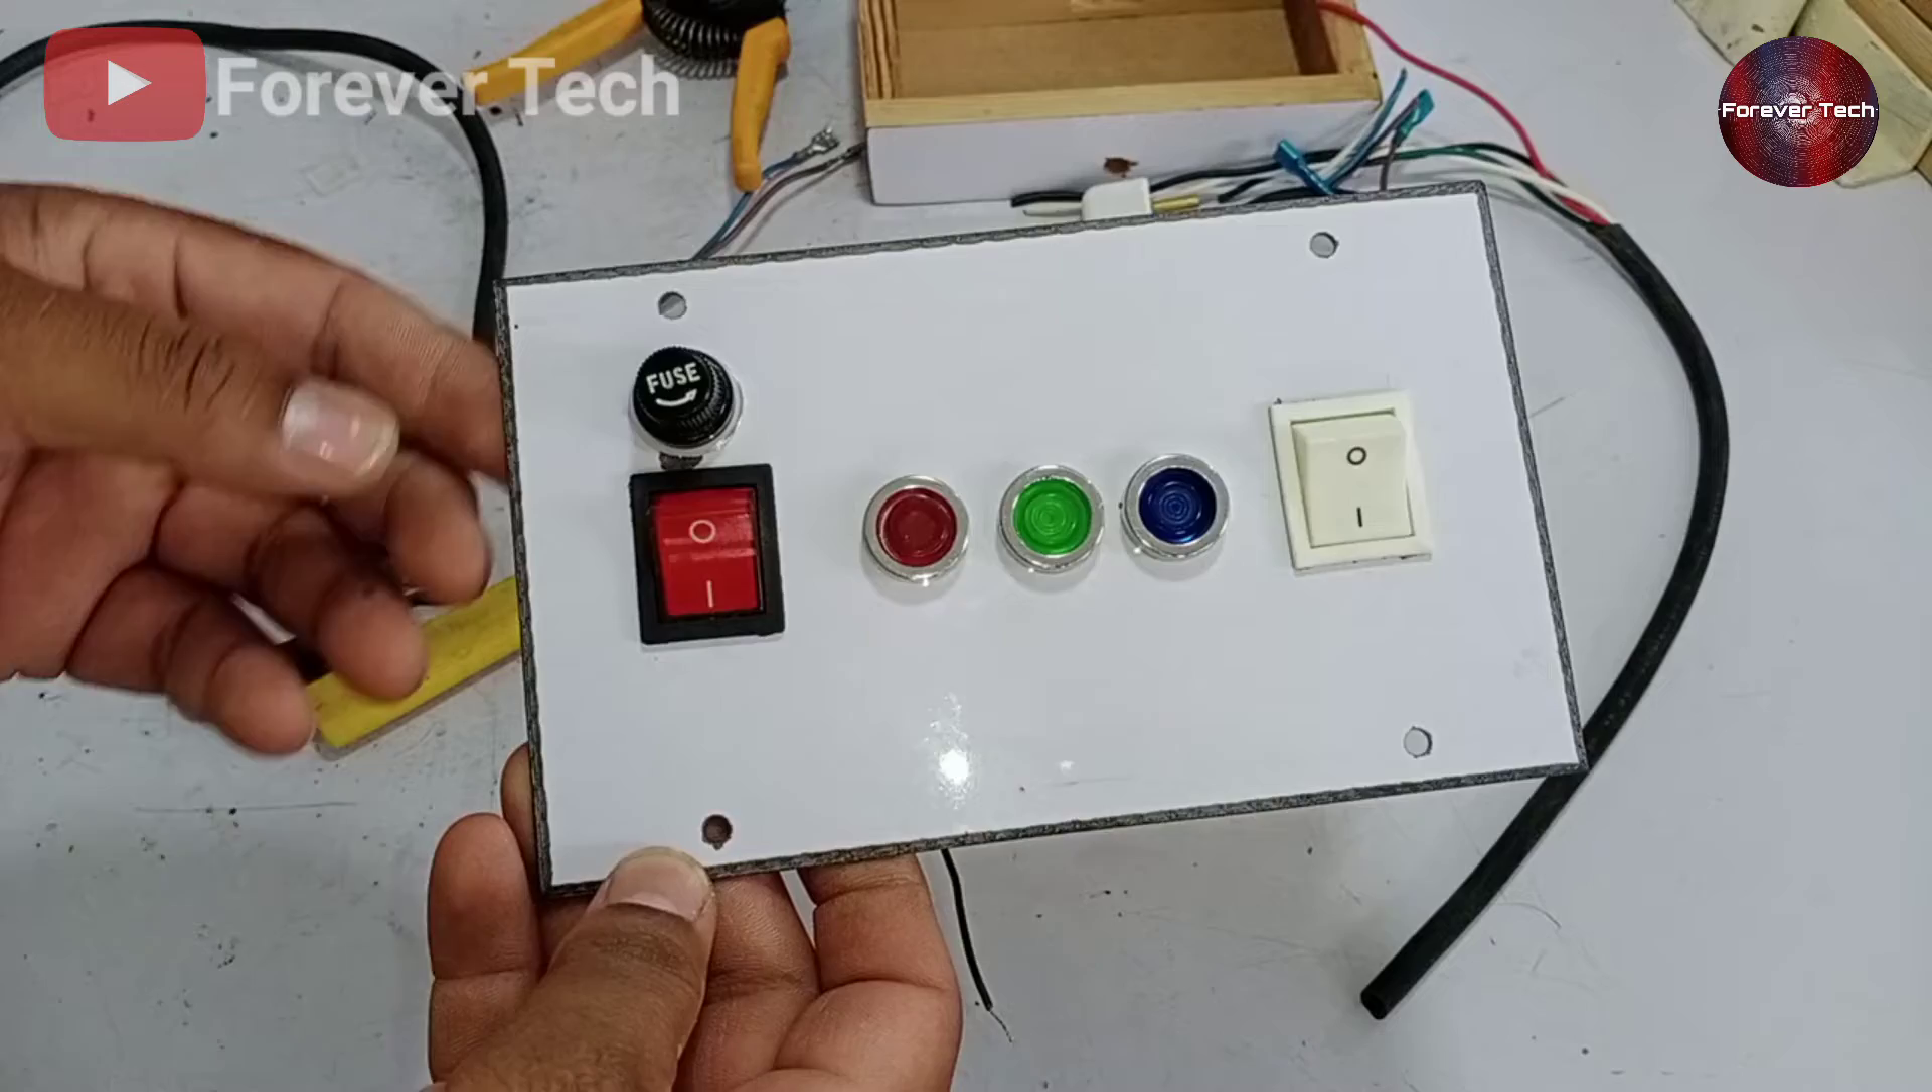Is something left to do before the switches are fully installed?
No.